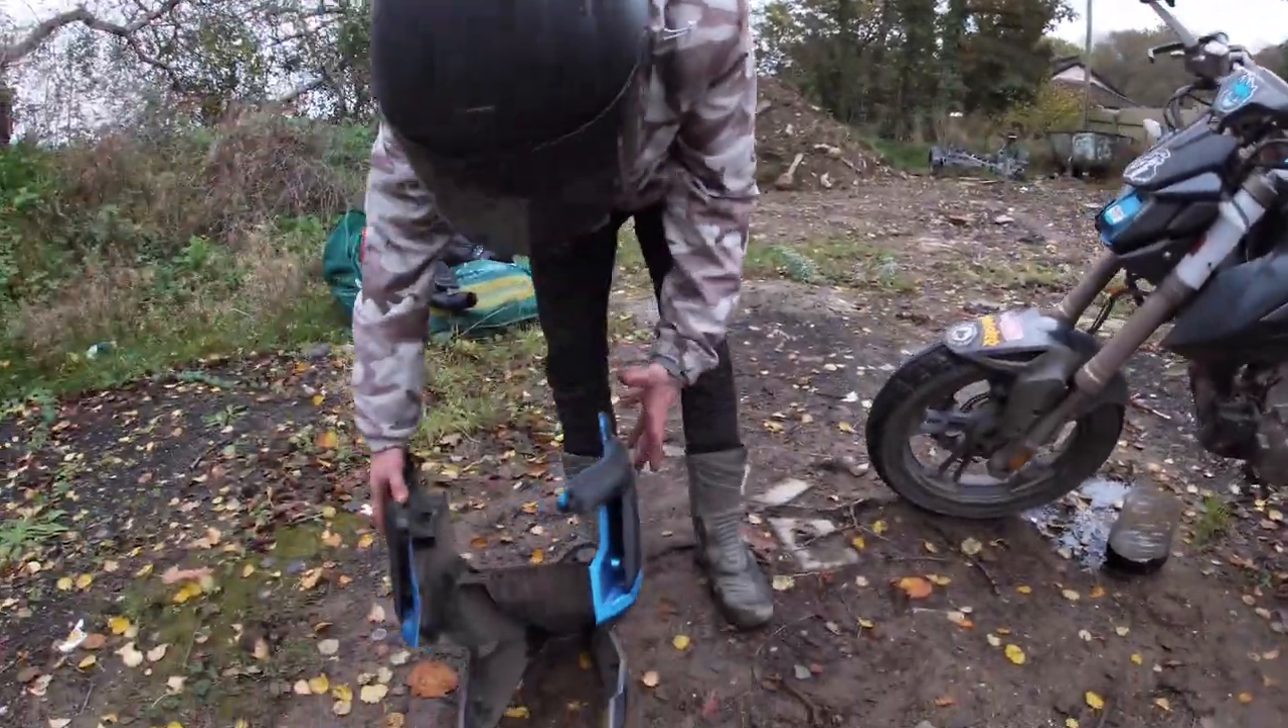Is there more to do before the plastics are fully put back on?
Yes.